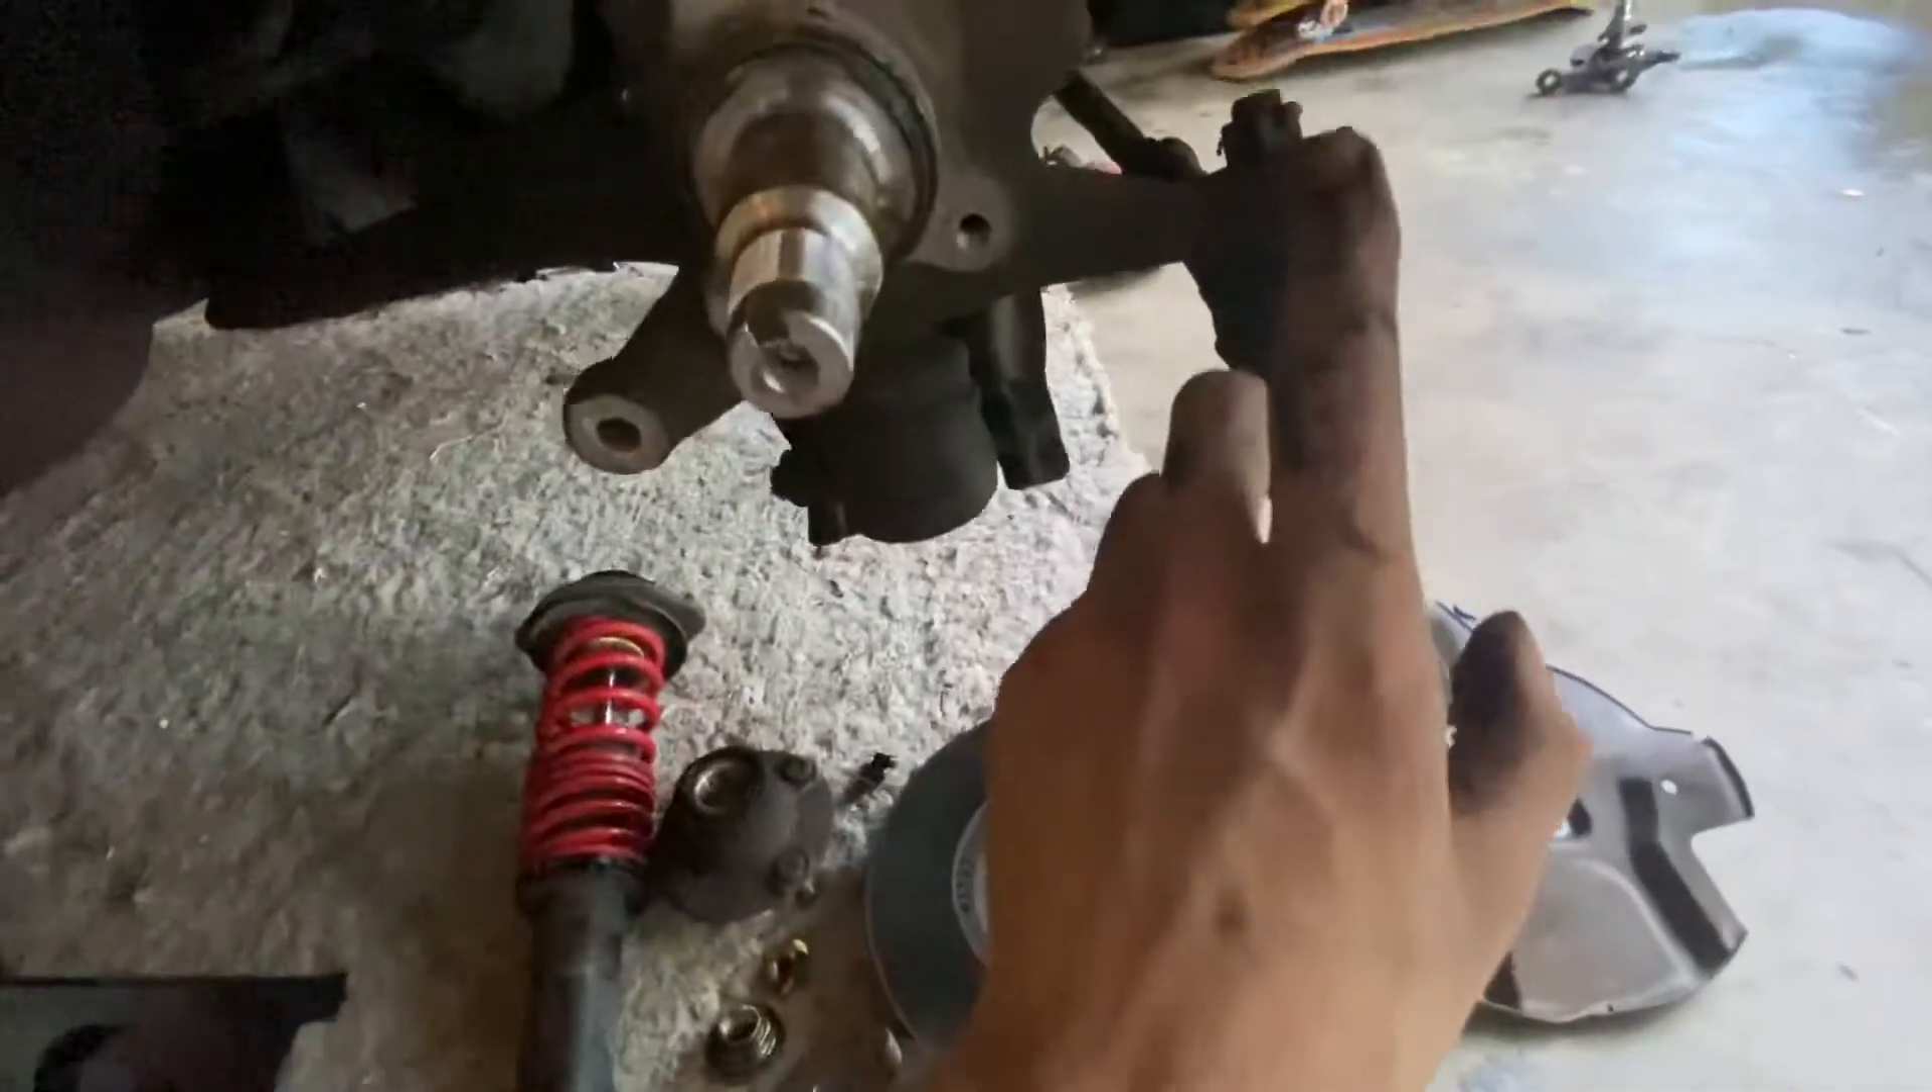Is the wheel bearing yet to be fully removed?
No.